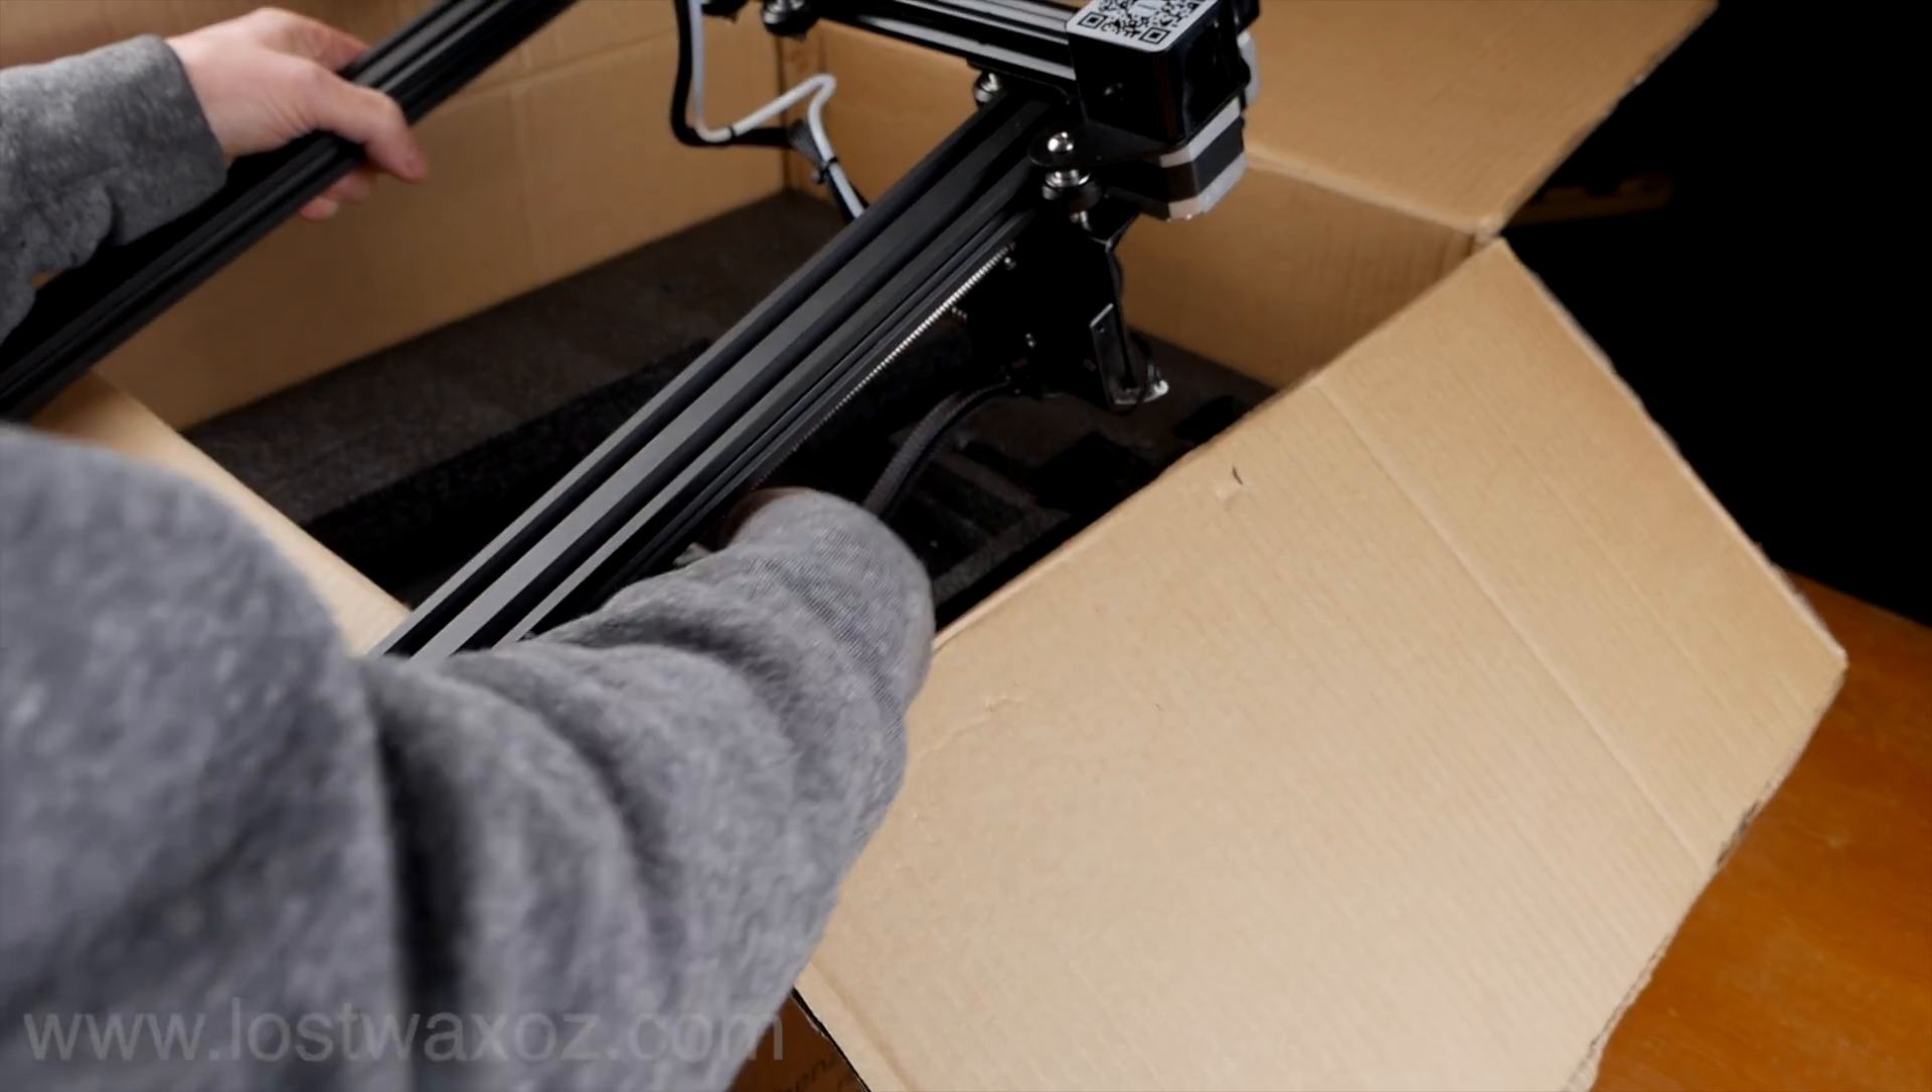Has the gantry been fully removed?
No.